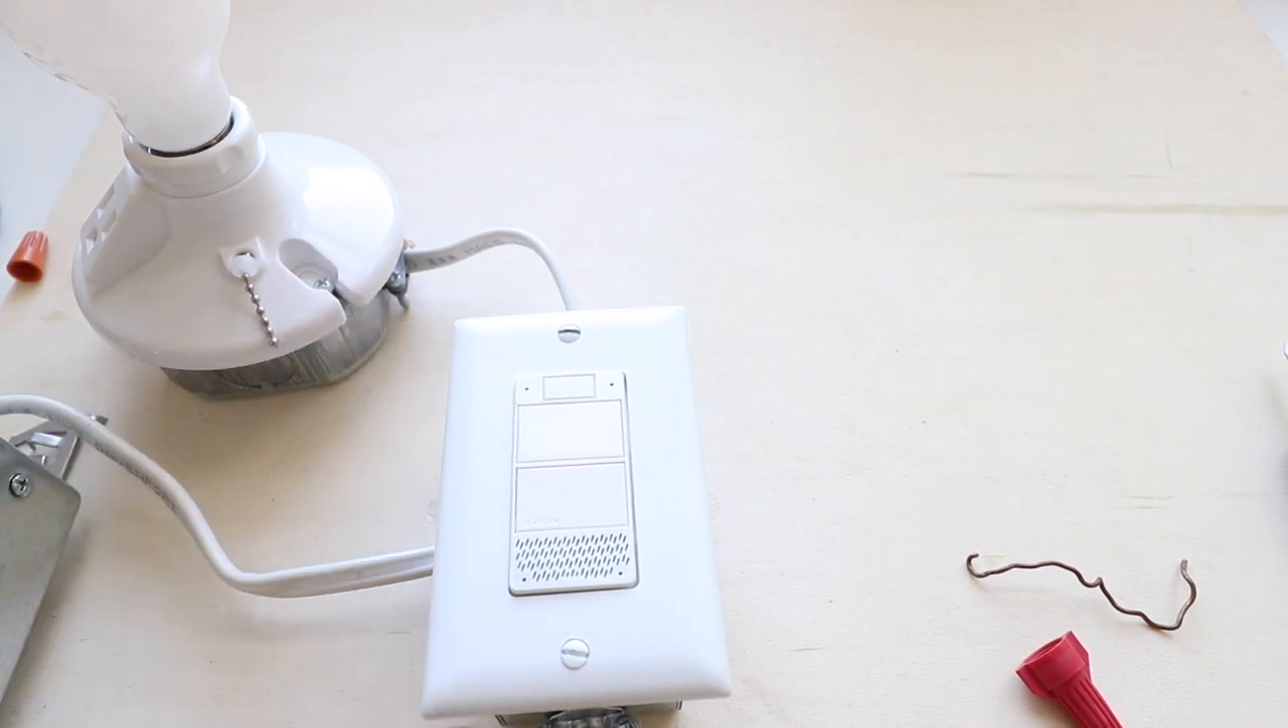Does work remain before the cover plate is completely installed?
No.